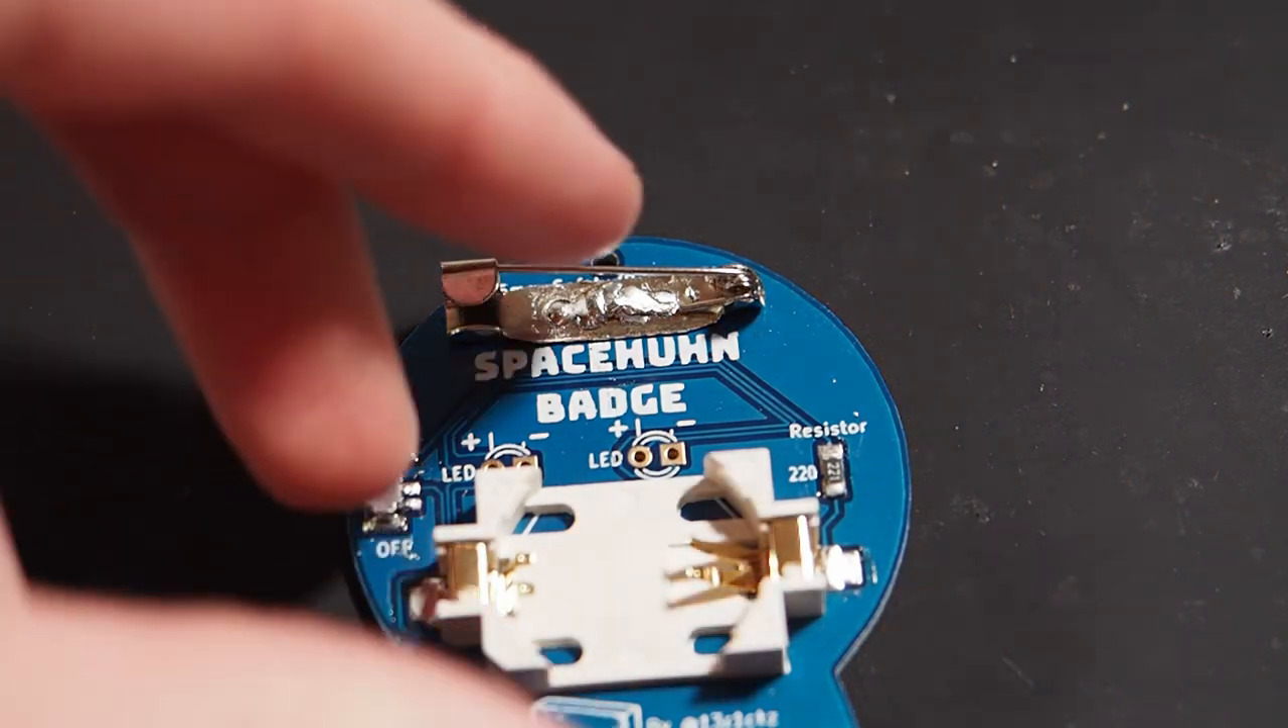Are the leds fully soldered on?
No.